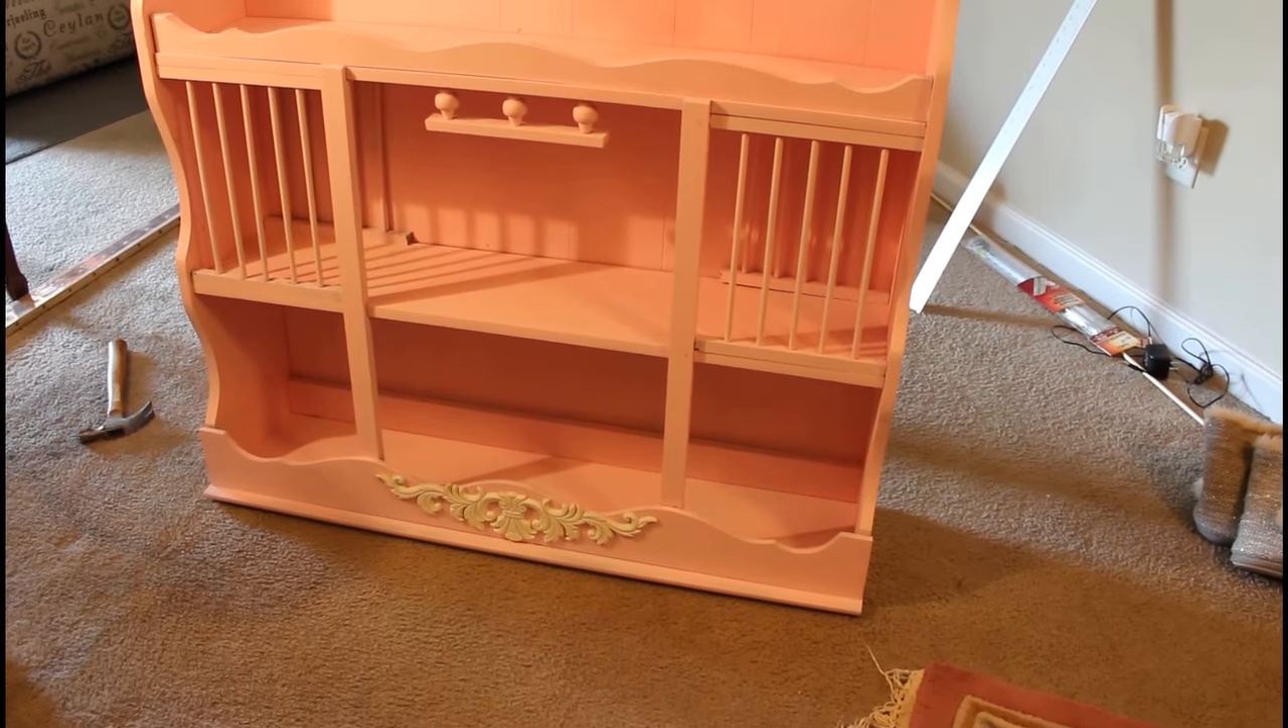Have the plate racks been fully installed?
Yes.